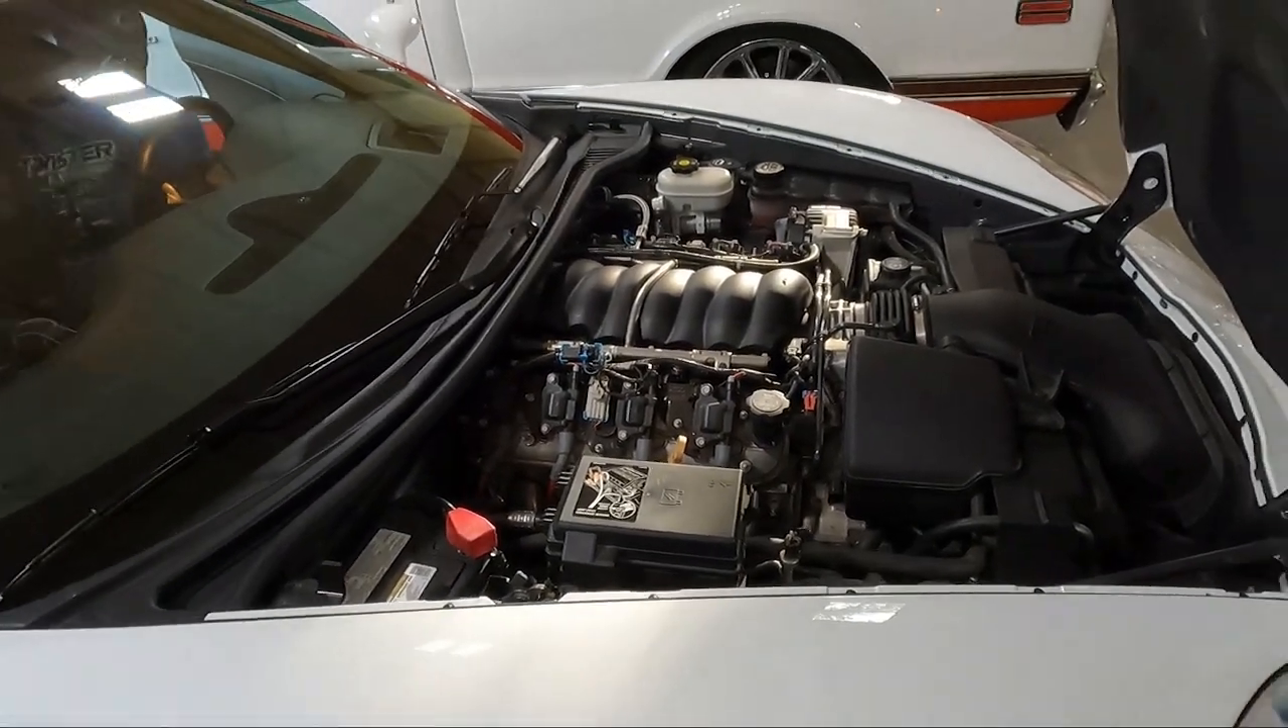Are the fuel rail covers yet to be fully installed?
Yes.